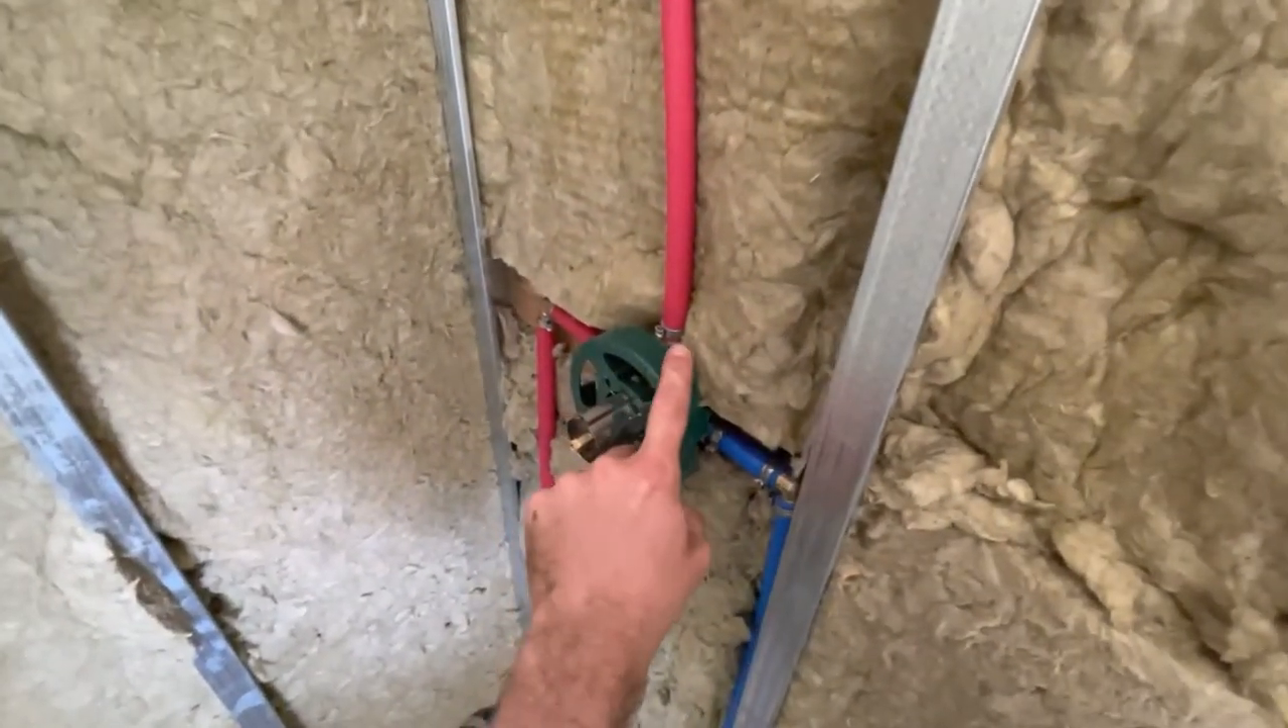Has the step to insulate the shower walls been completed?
Yes.